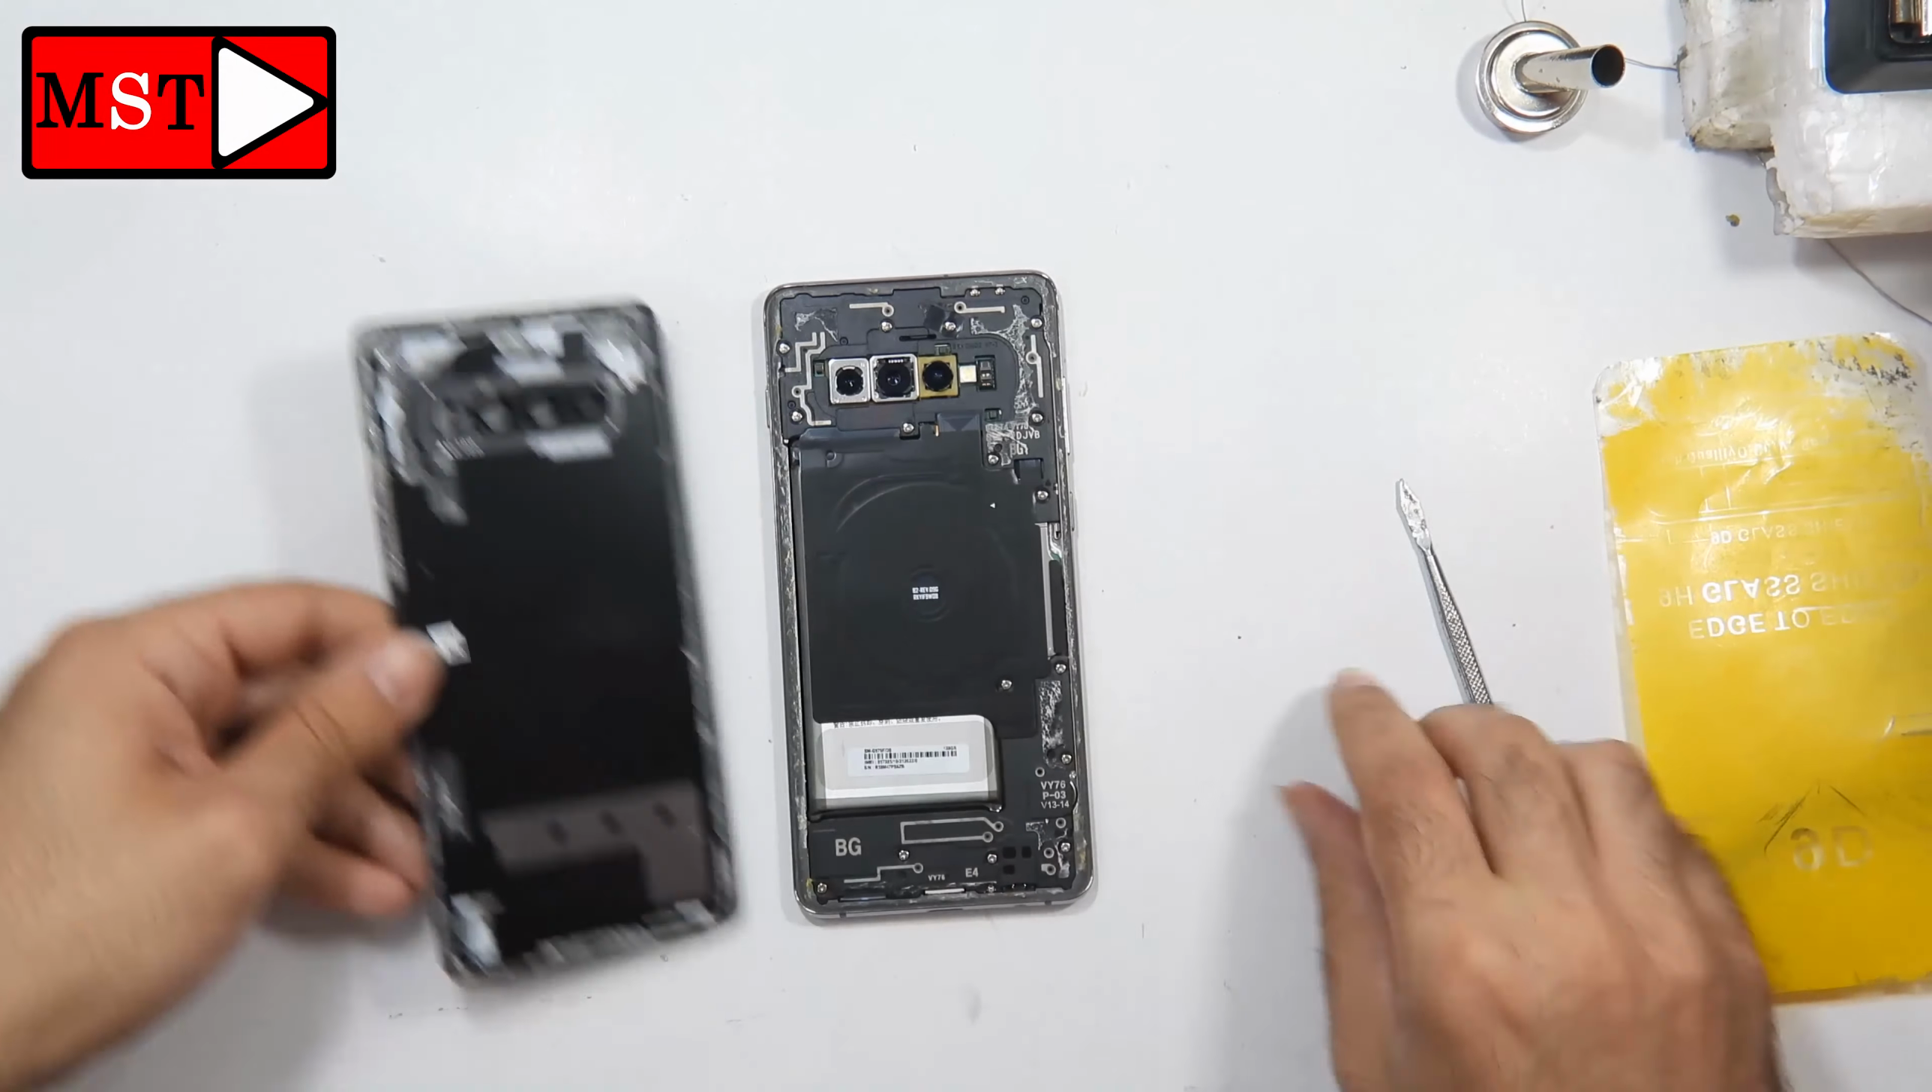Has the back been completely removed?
Yes.